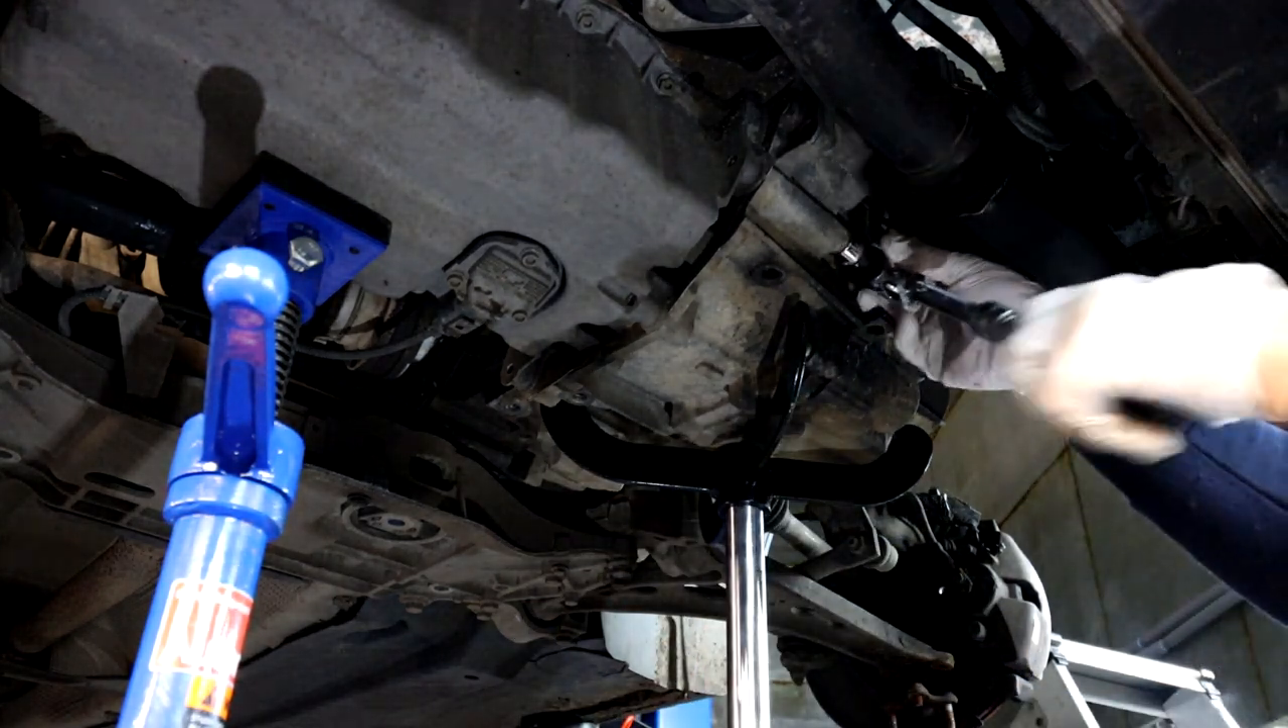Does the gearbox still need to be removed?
Yes.